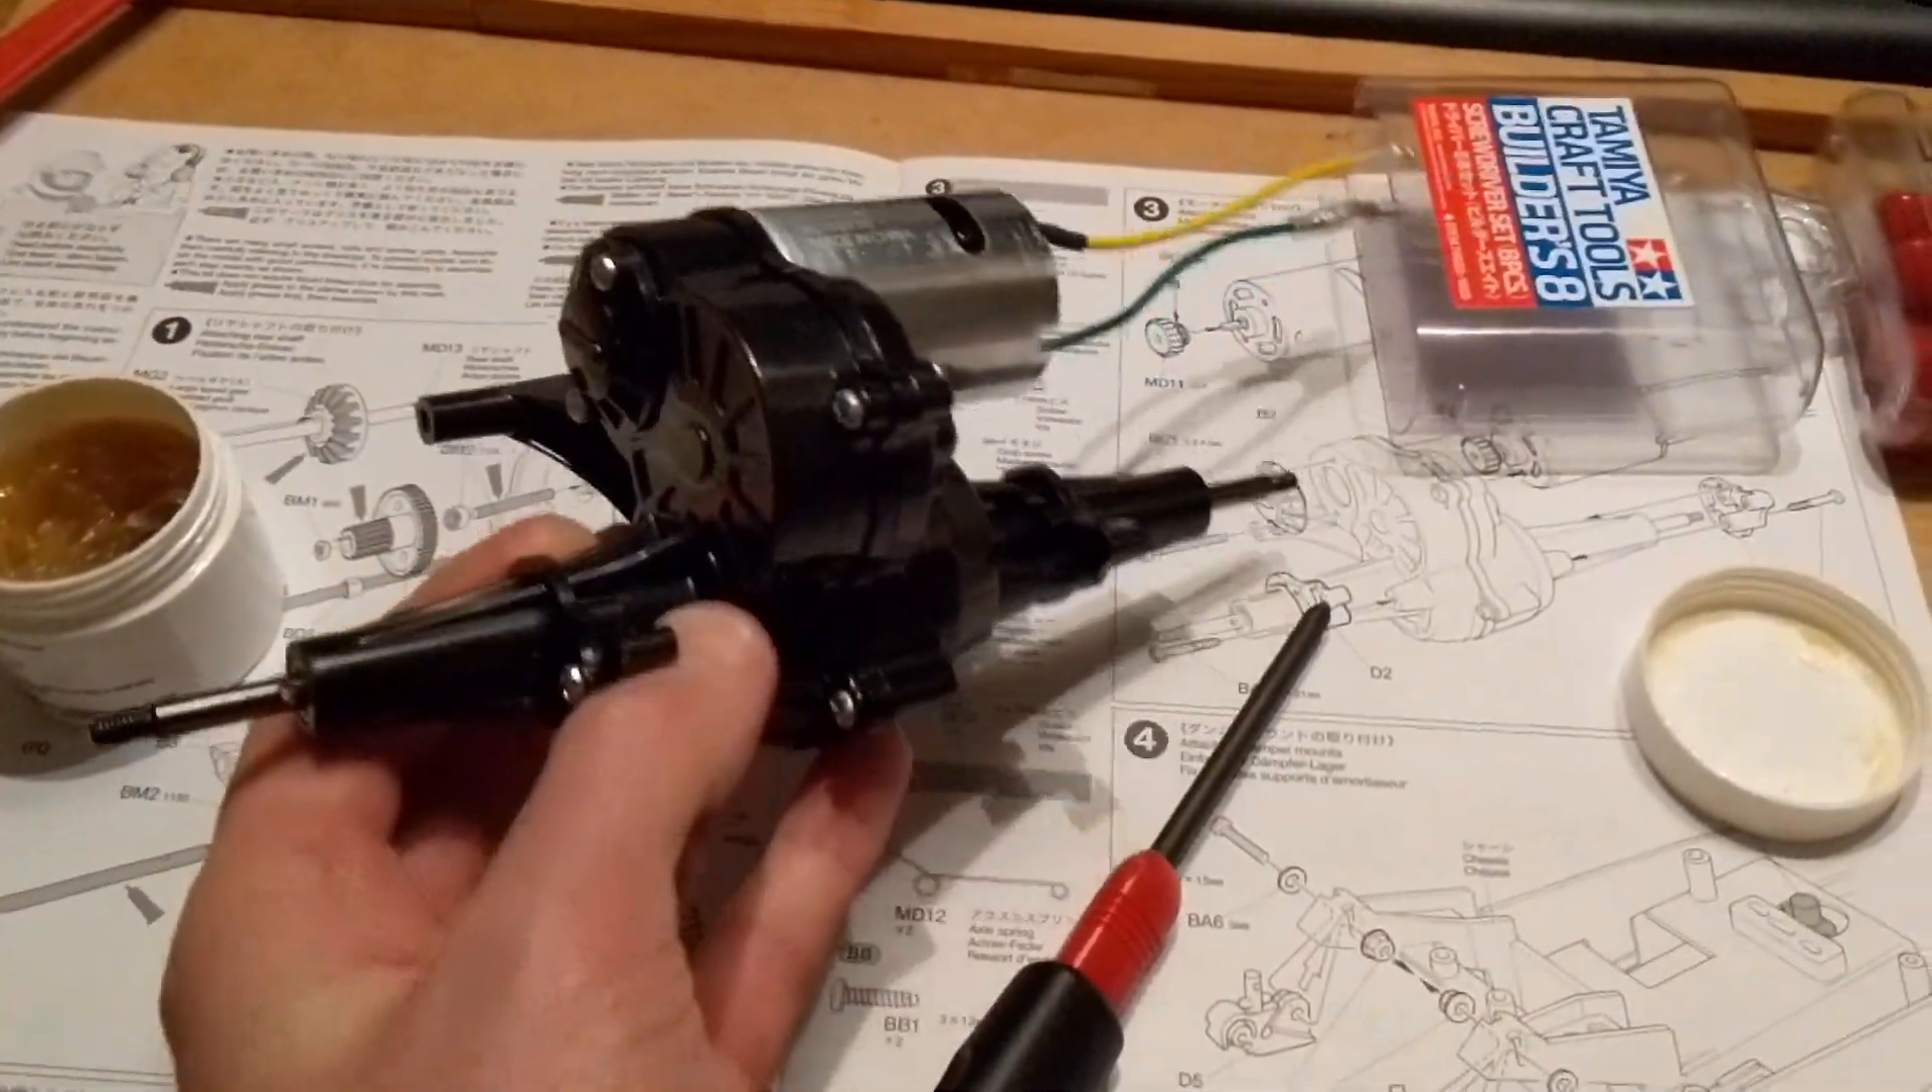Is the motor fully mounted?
Yes.